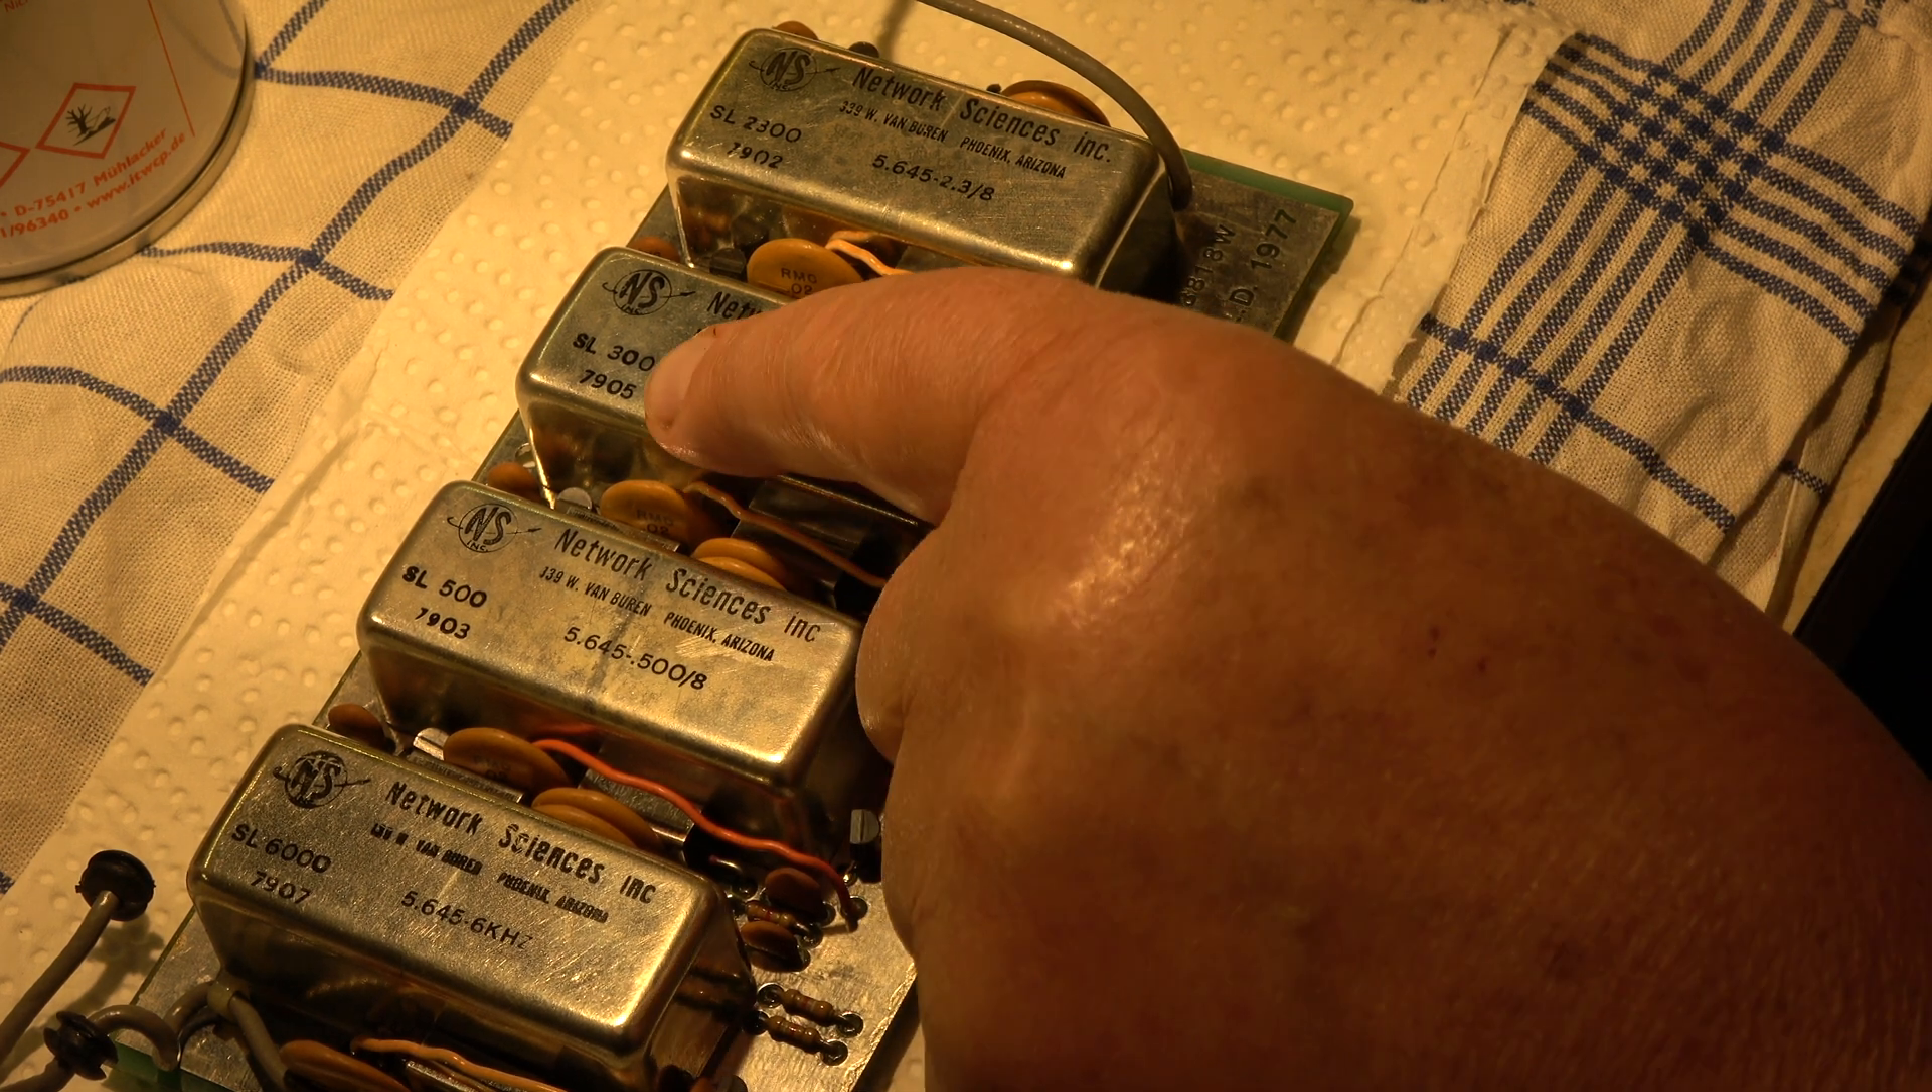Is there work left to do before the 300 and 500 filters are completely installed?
No.